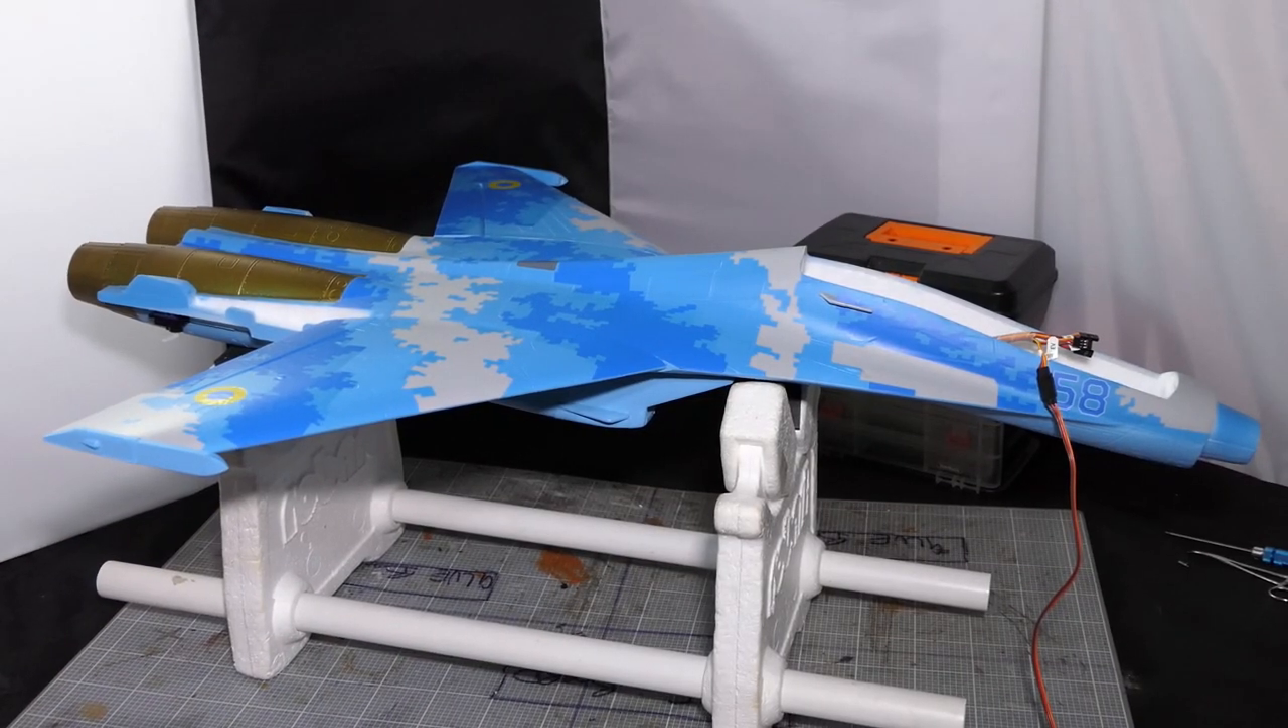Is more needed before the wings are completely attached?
No.